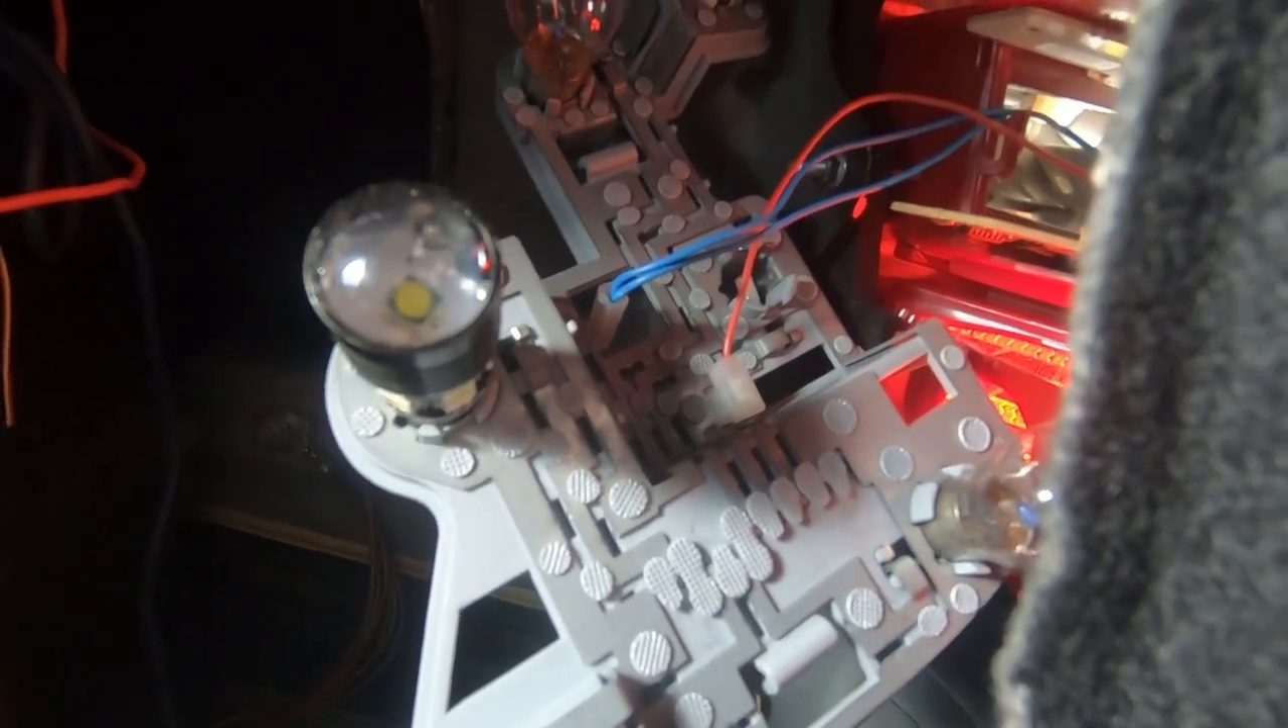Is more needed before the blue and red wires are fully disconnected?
Yes.